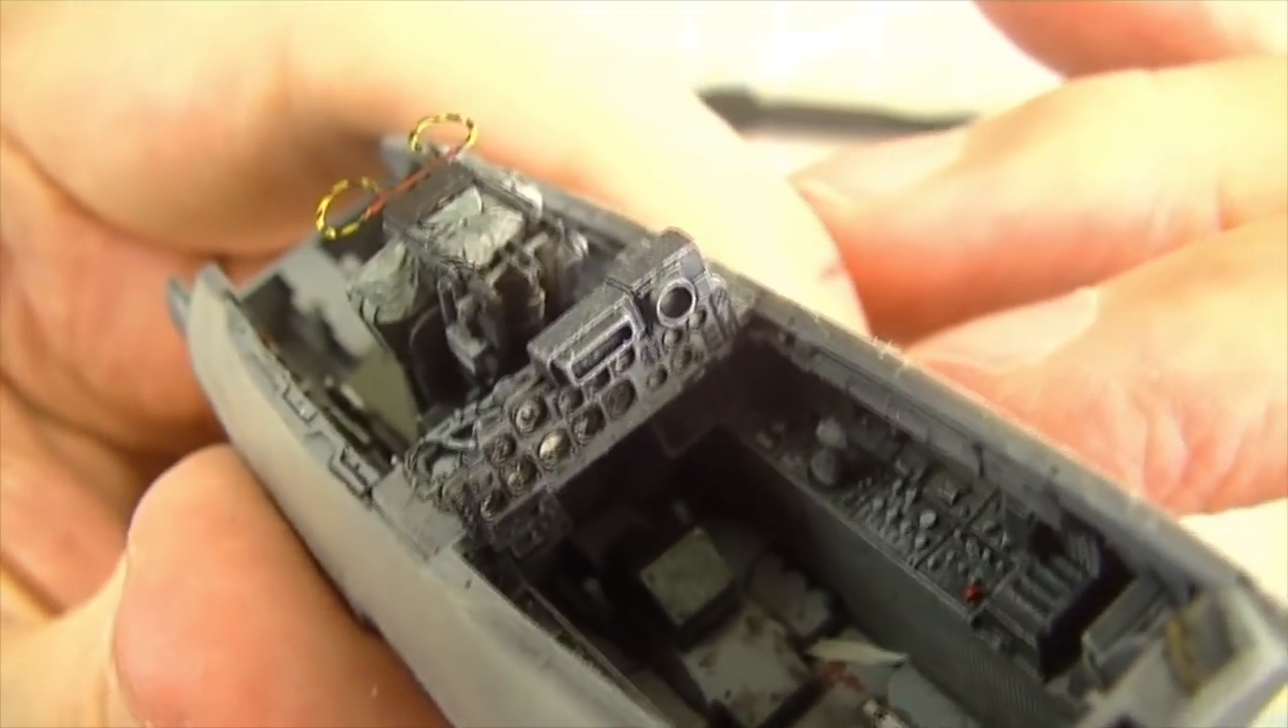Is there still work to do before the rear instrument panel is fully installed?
No.